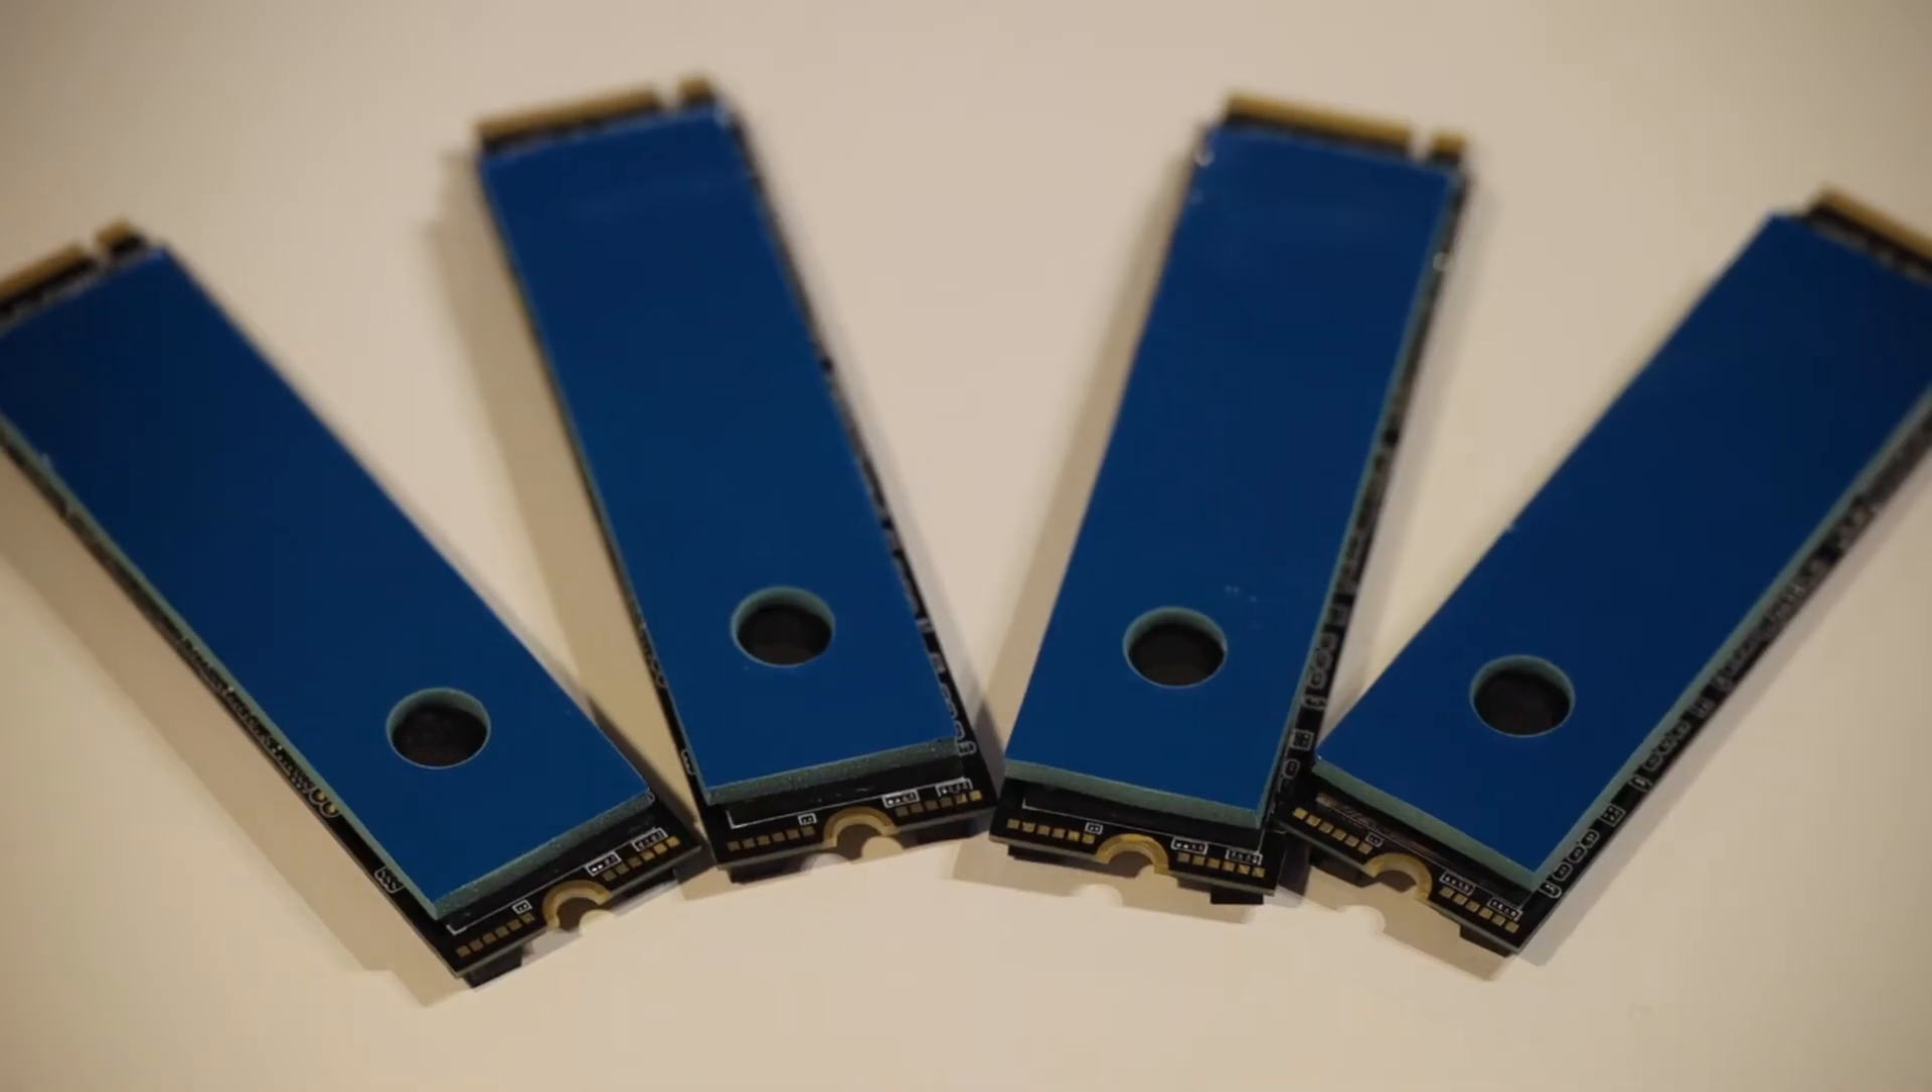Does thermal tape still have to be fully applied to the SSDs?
No.